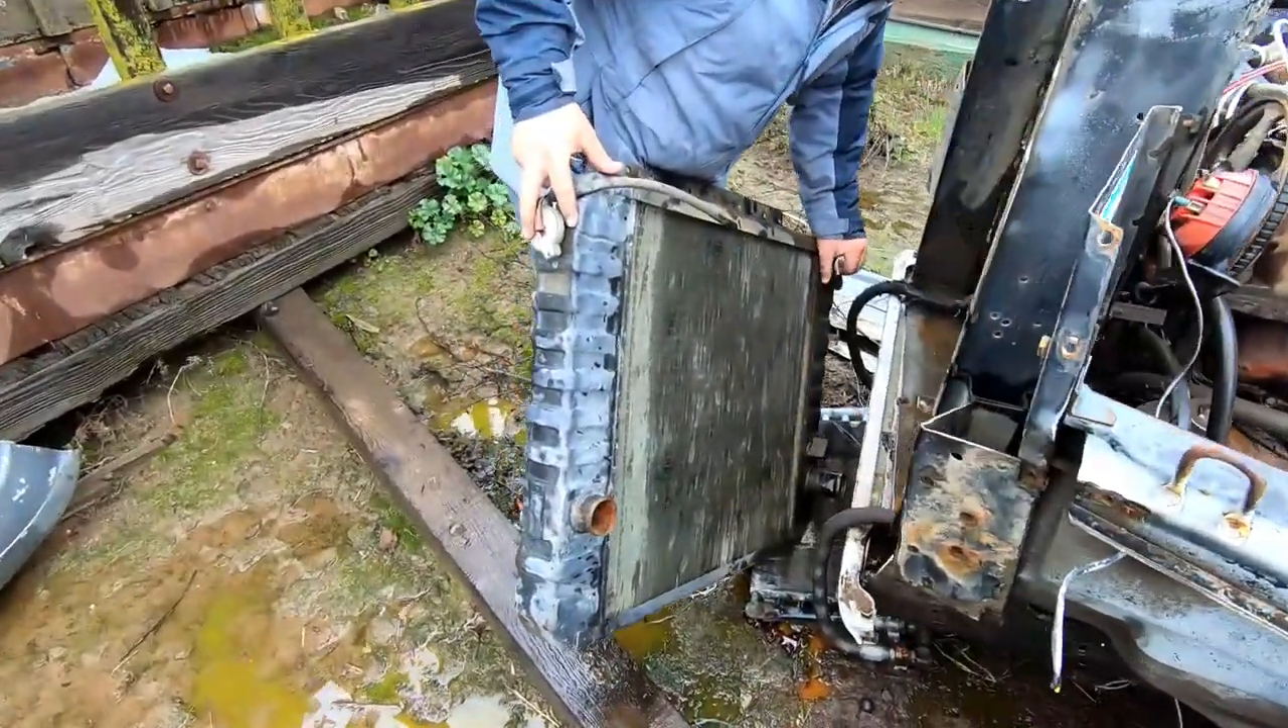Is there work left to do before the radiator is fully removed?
No.